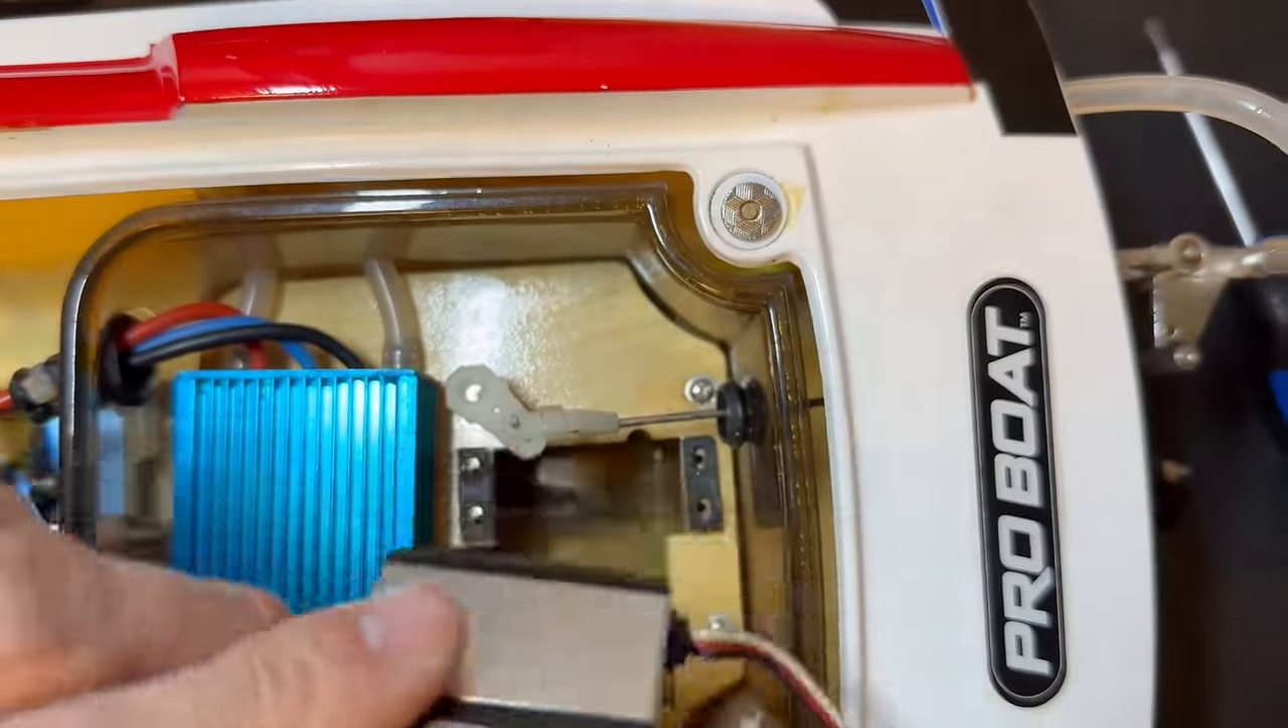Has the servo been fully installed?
No.